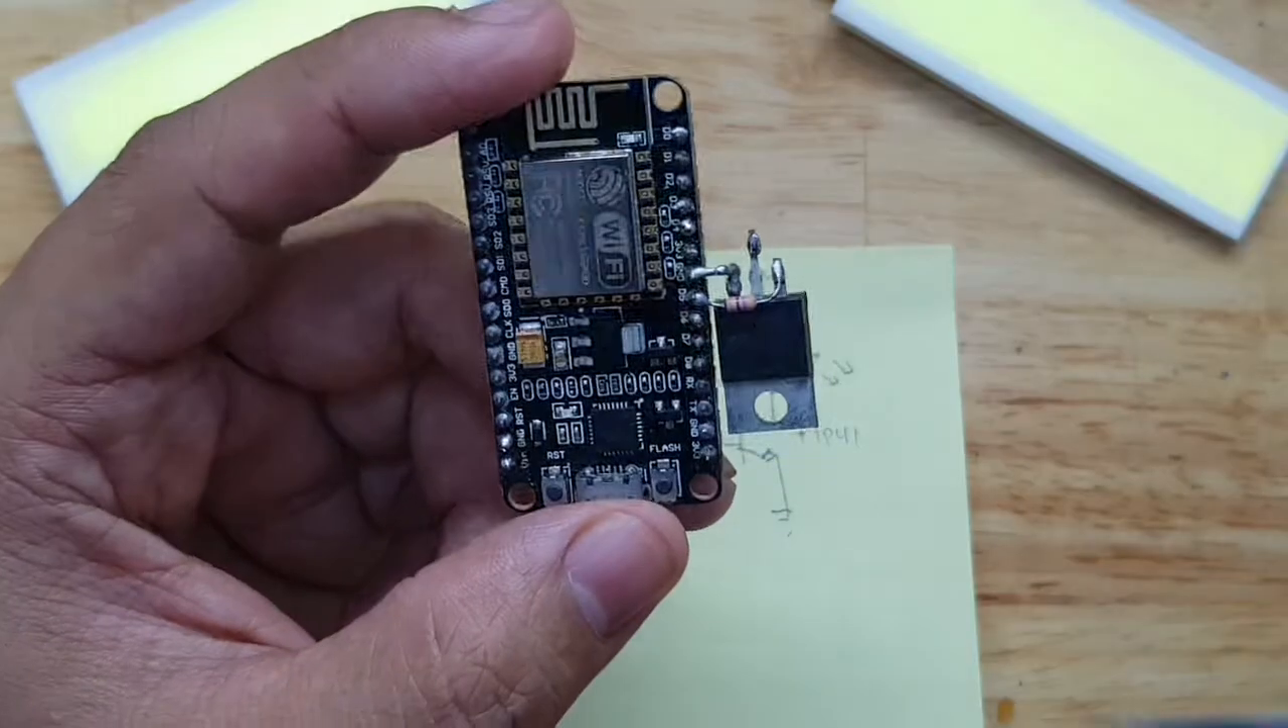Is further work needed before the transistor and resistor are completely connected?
No.